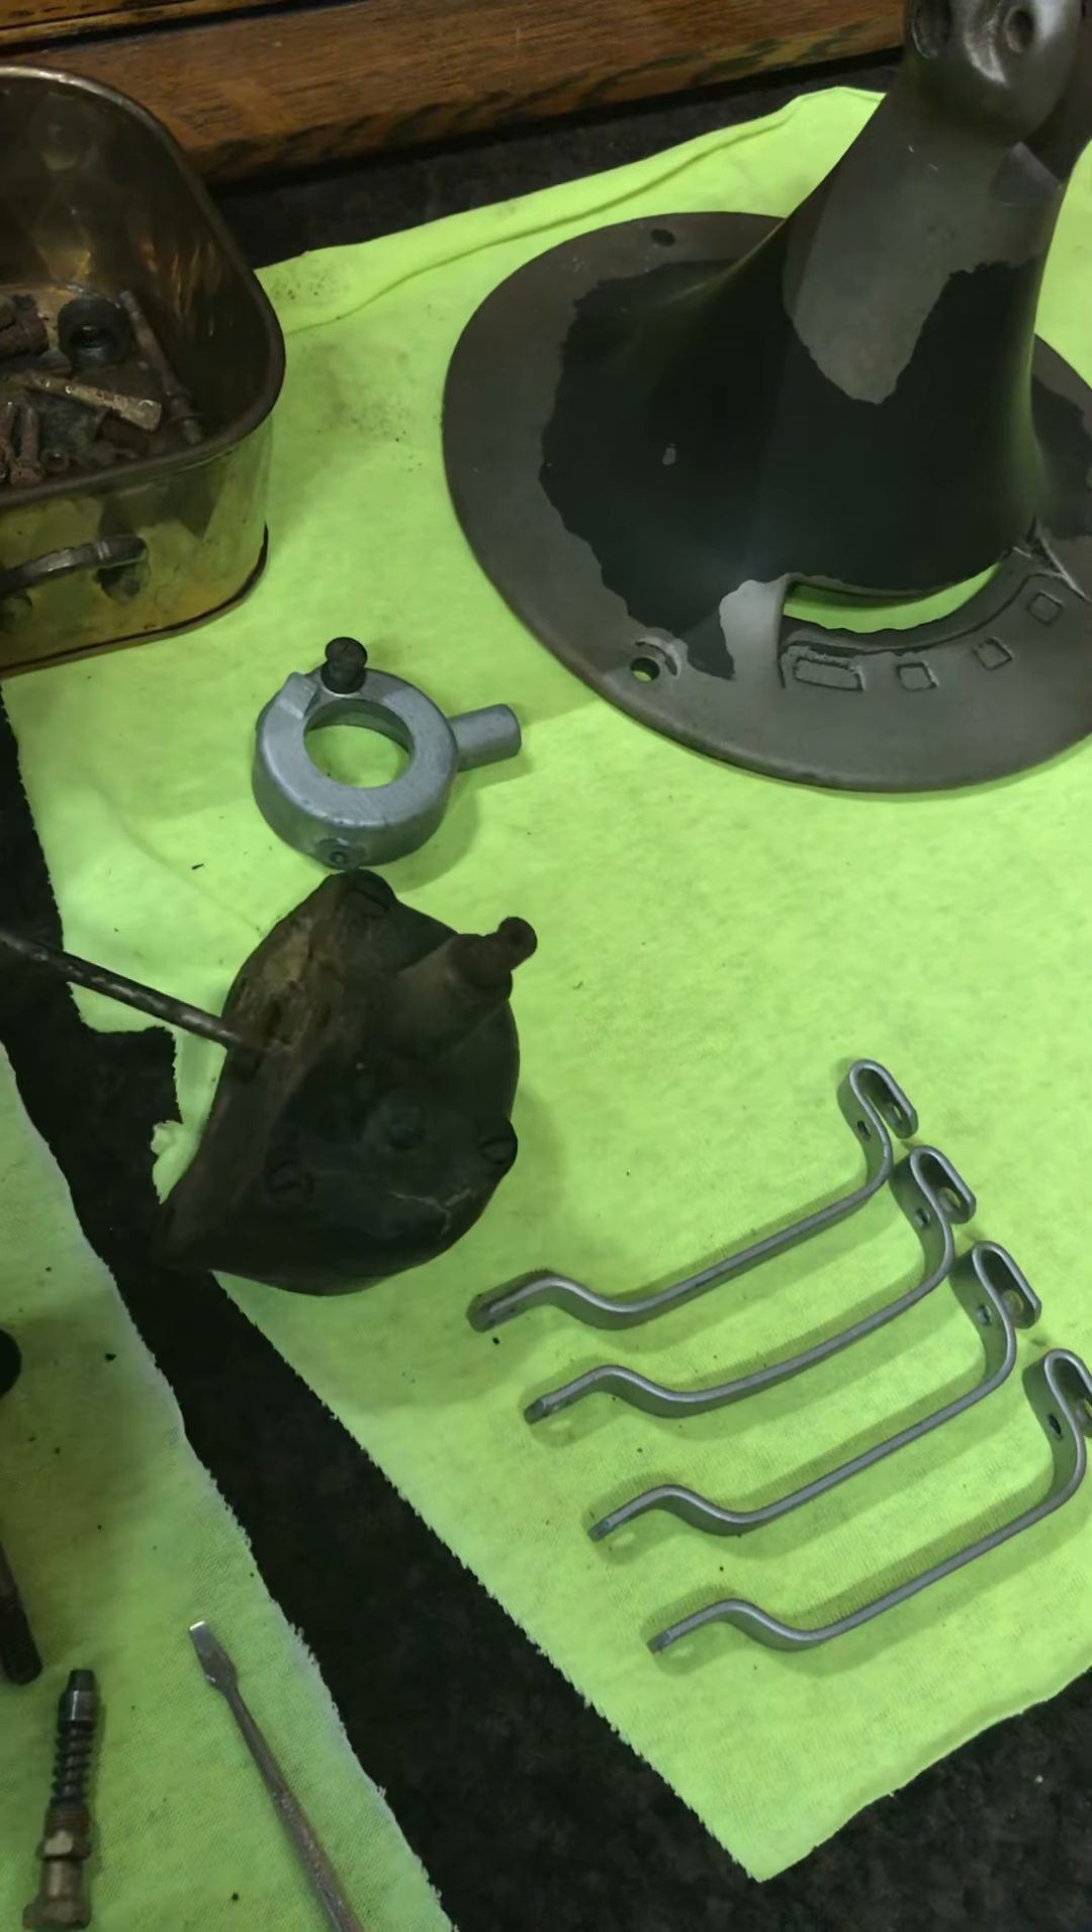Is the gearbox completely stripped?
No.